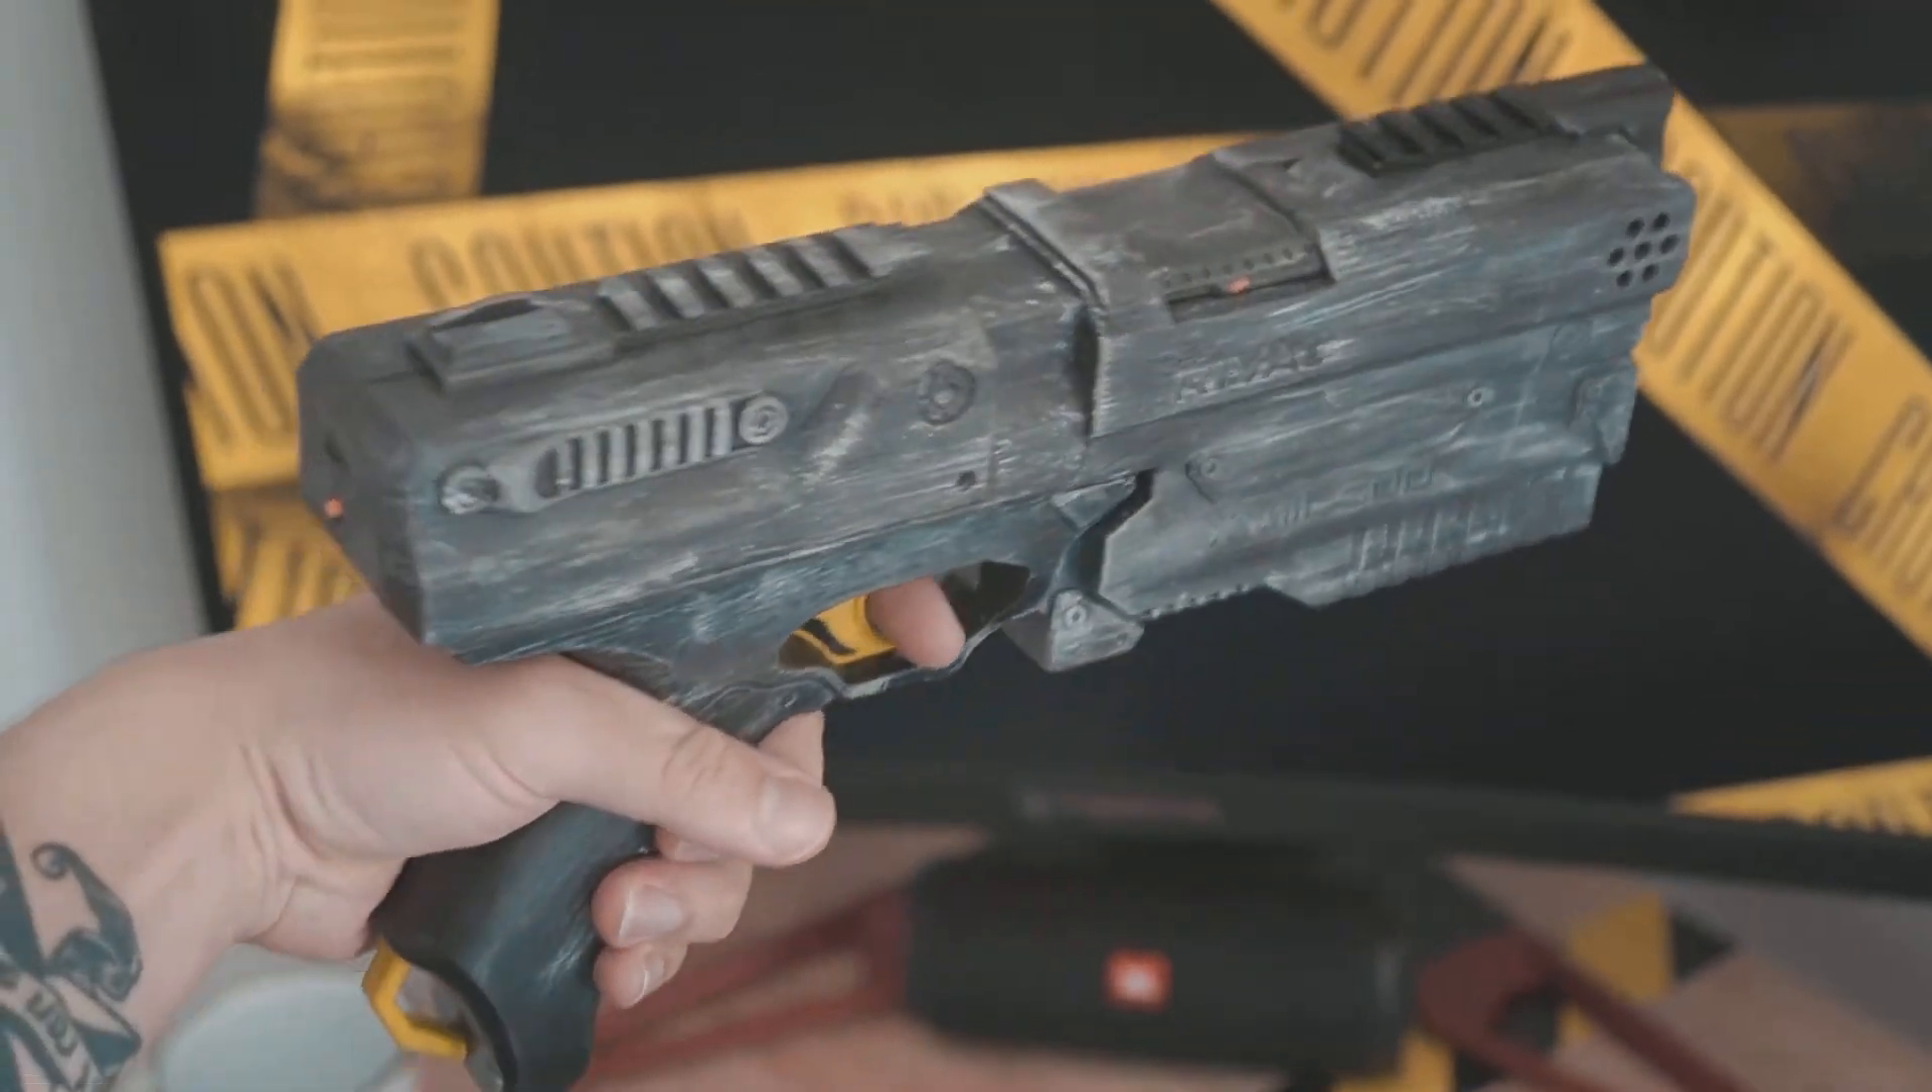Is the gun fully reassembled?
Yes.